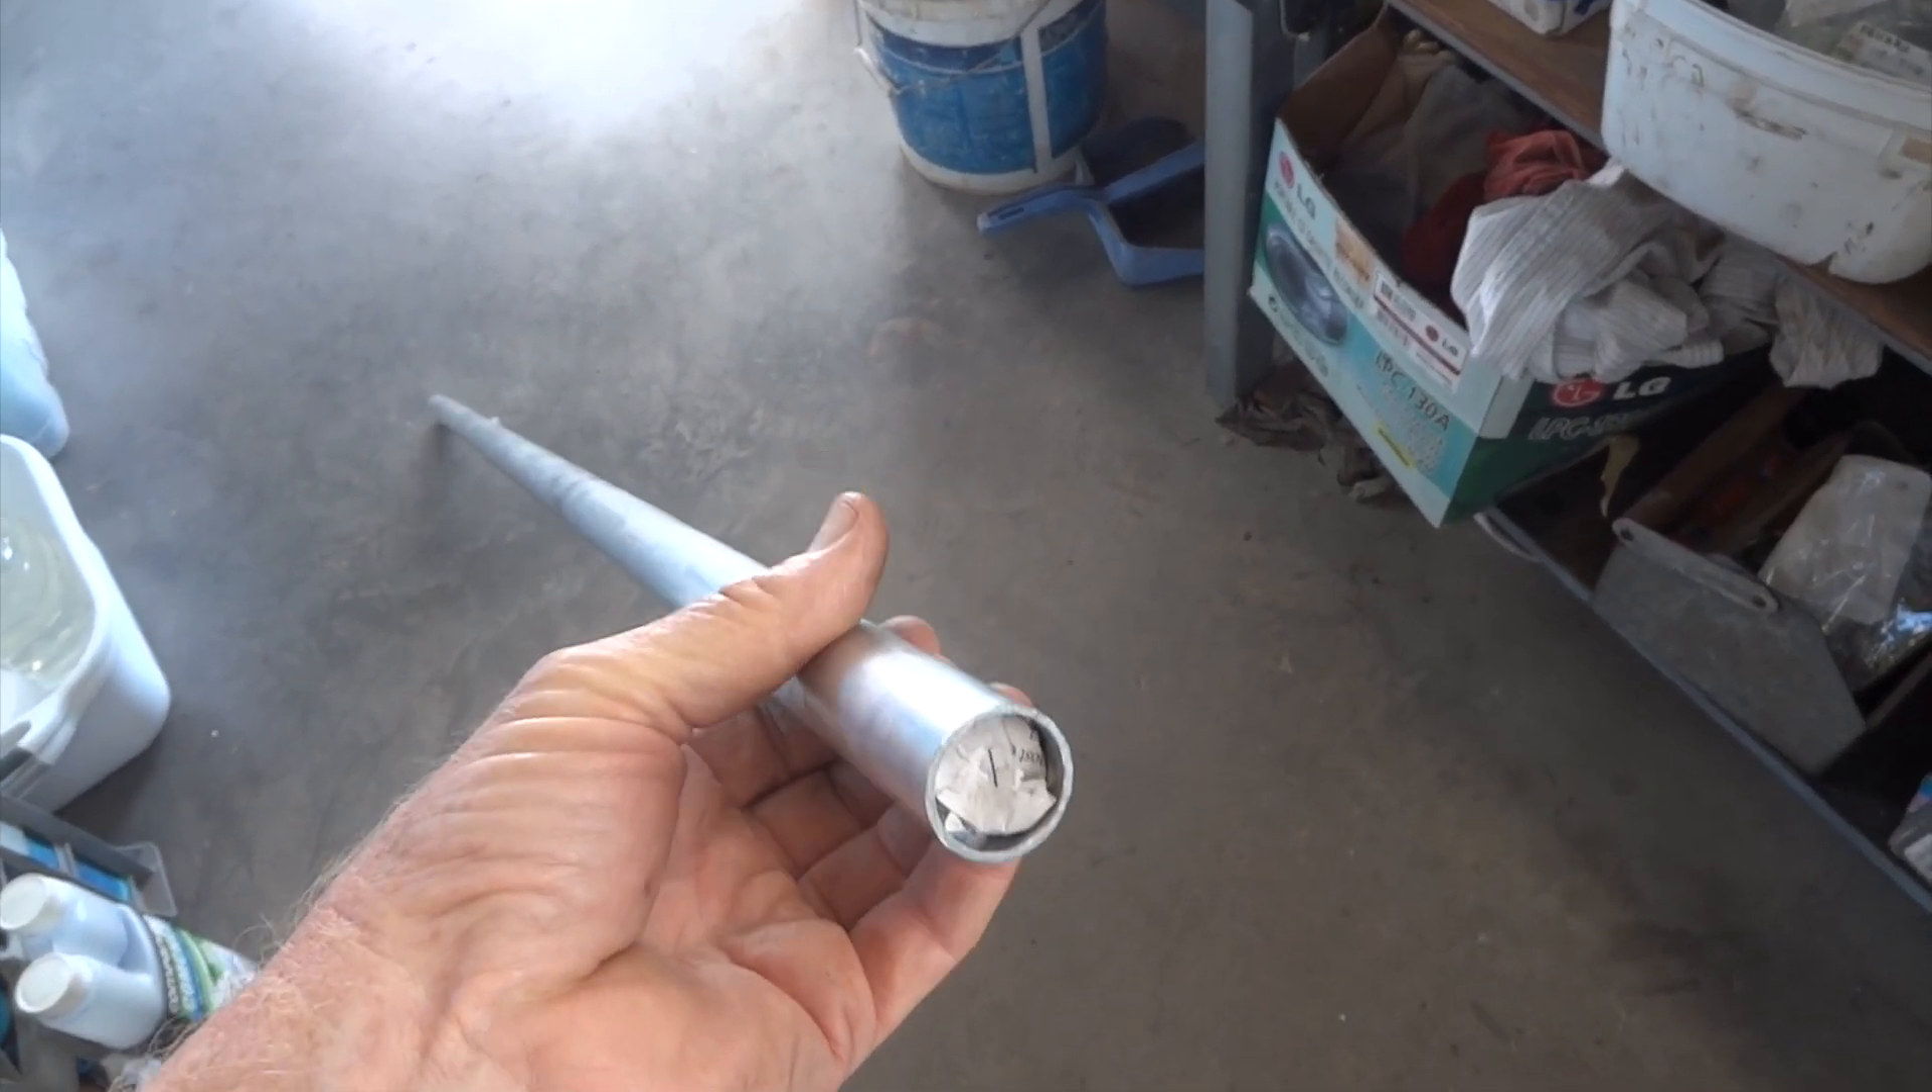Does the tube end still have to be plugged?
No.